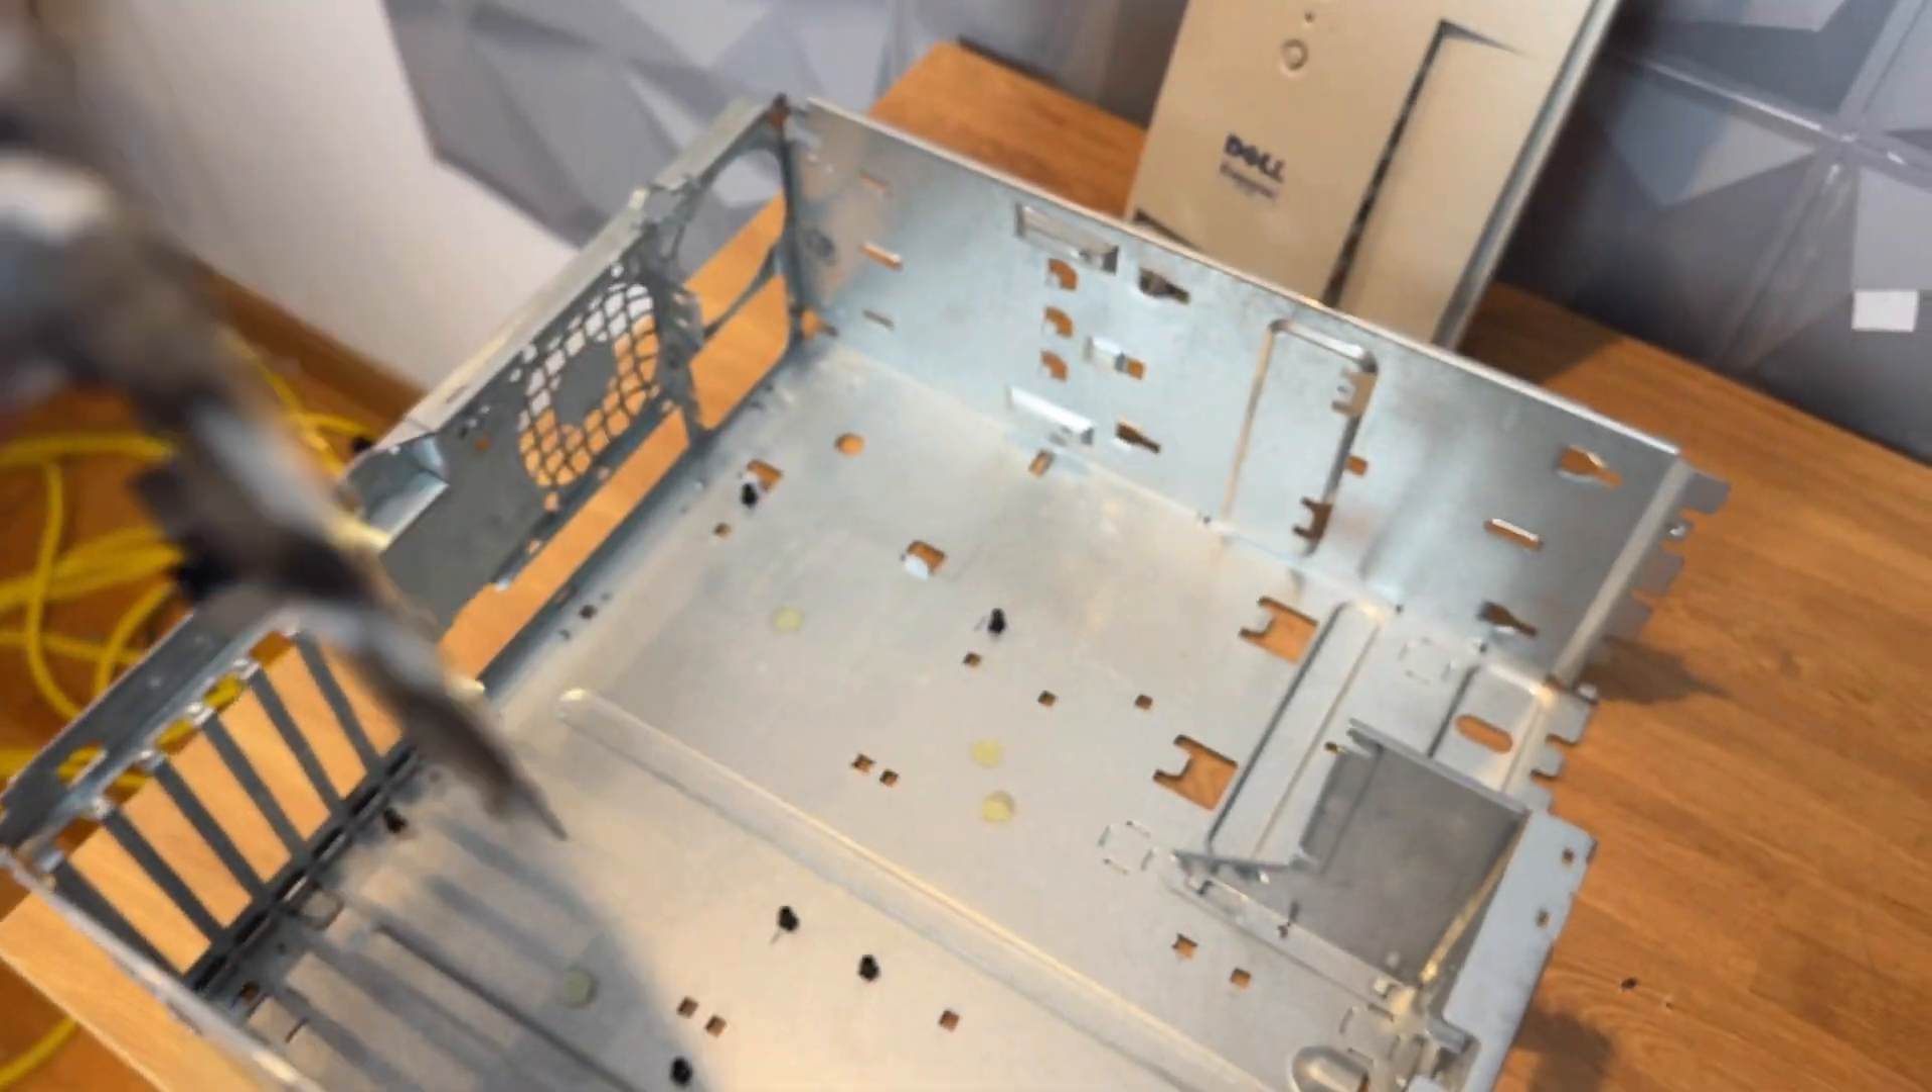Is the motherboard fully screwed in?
No.